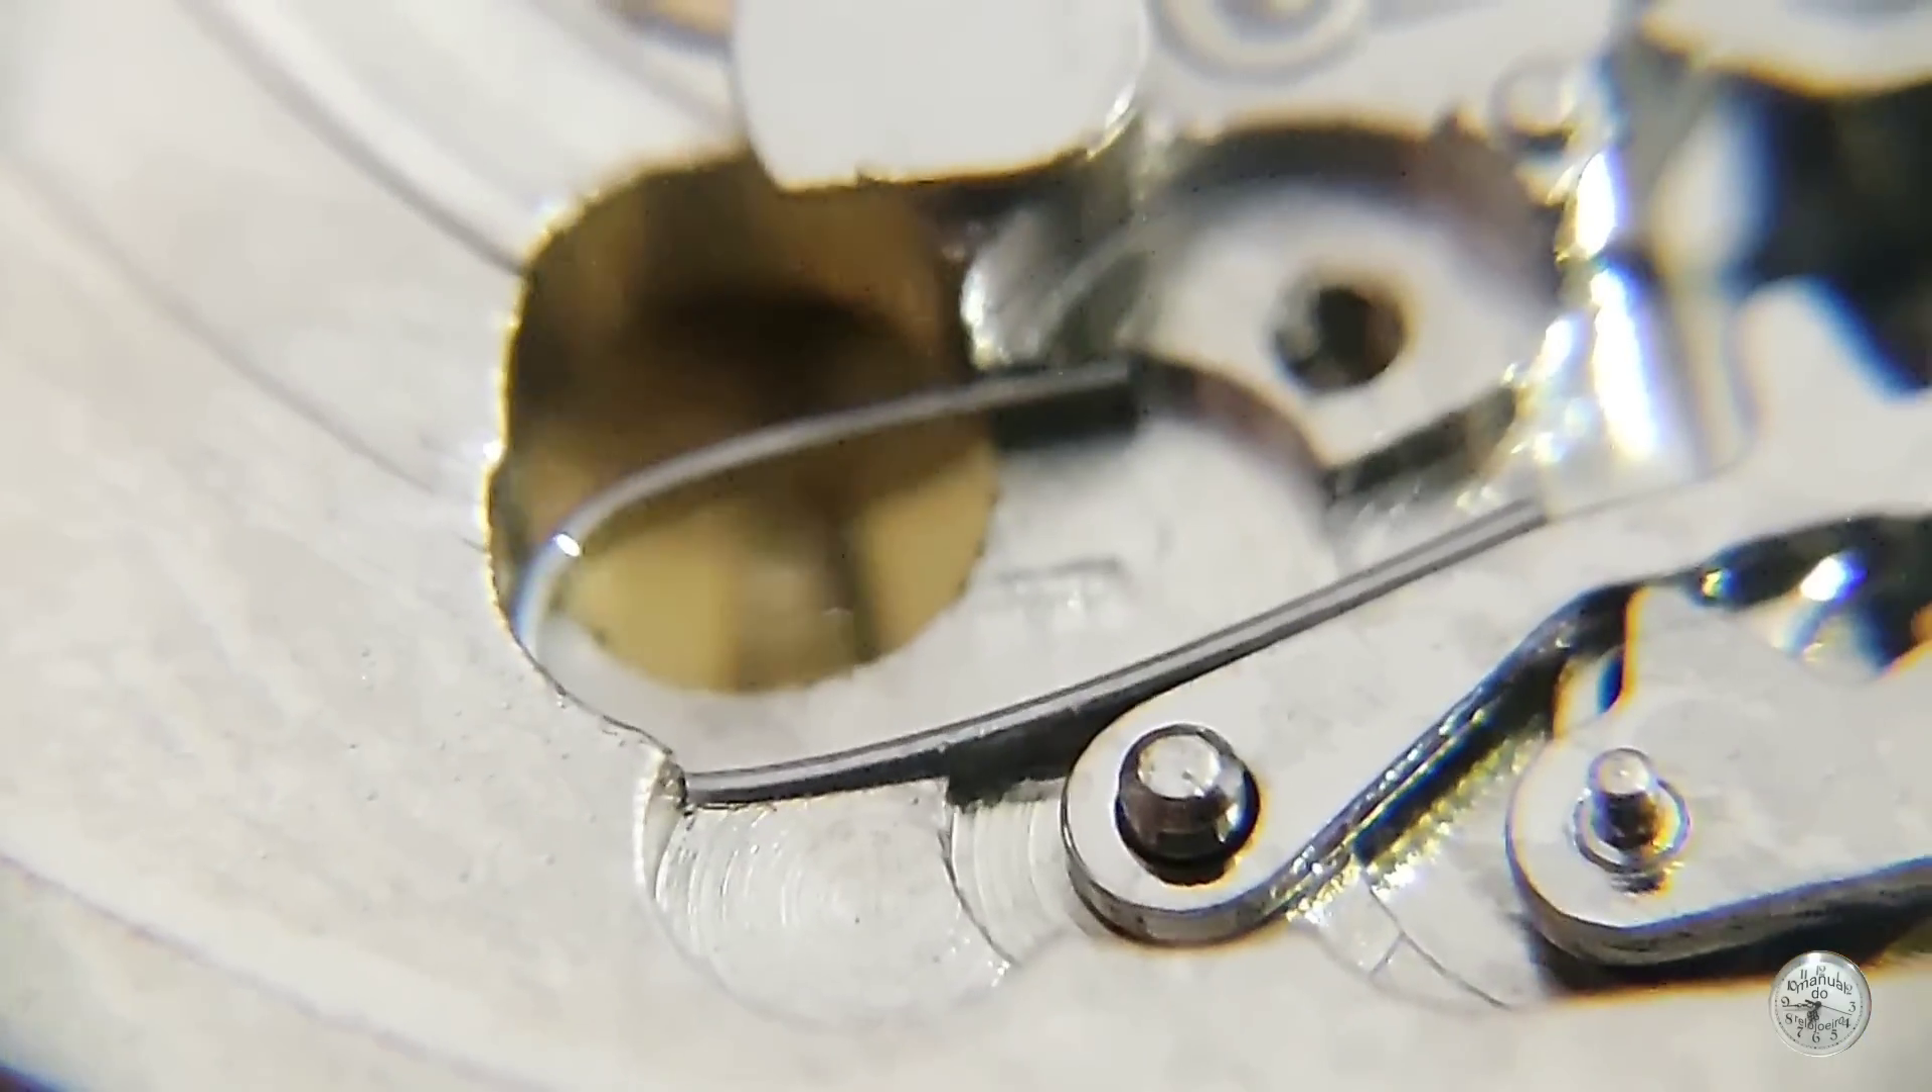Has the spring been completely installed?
Yes.